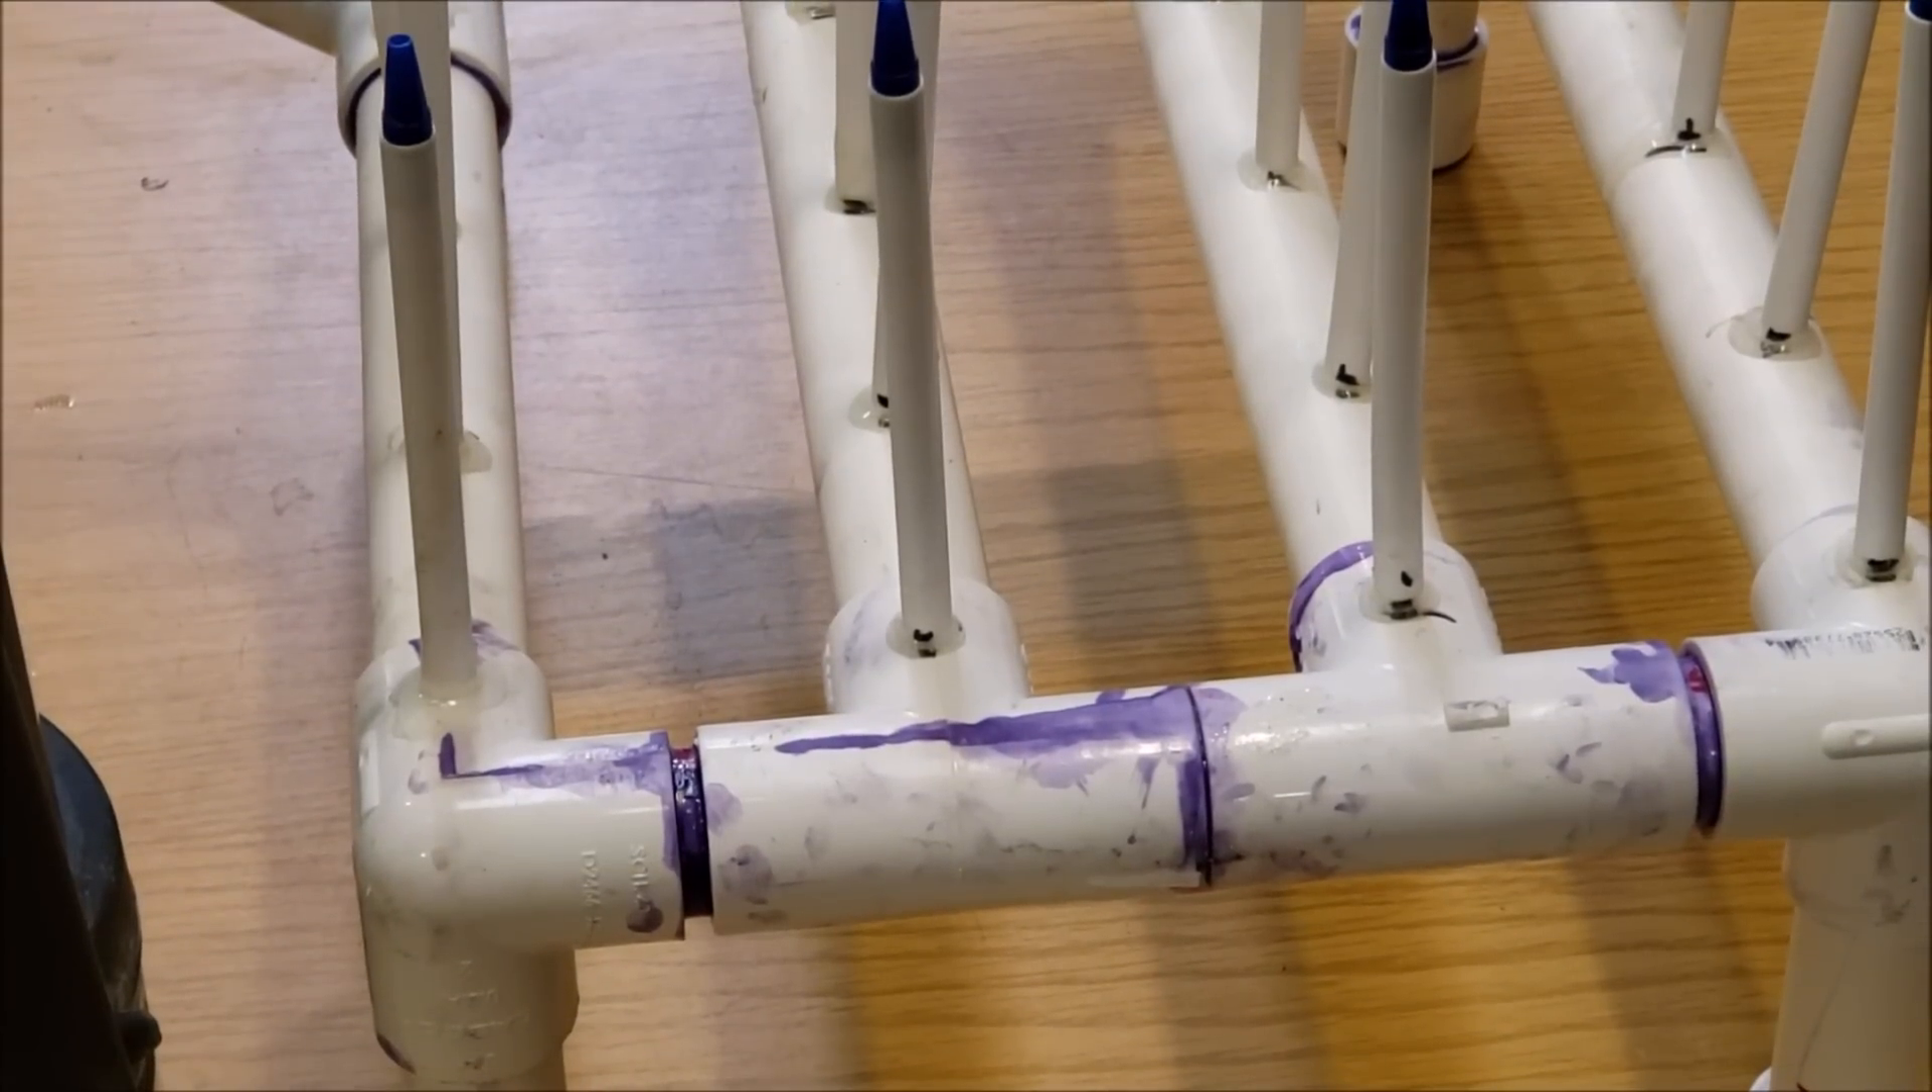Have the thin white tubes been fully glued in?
Yes.